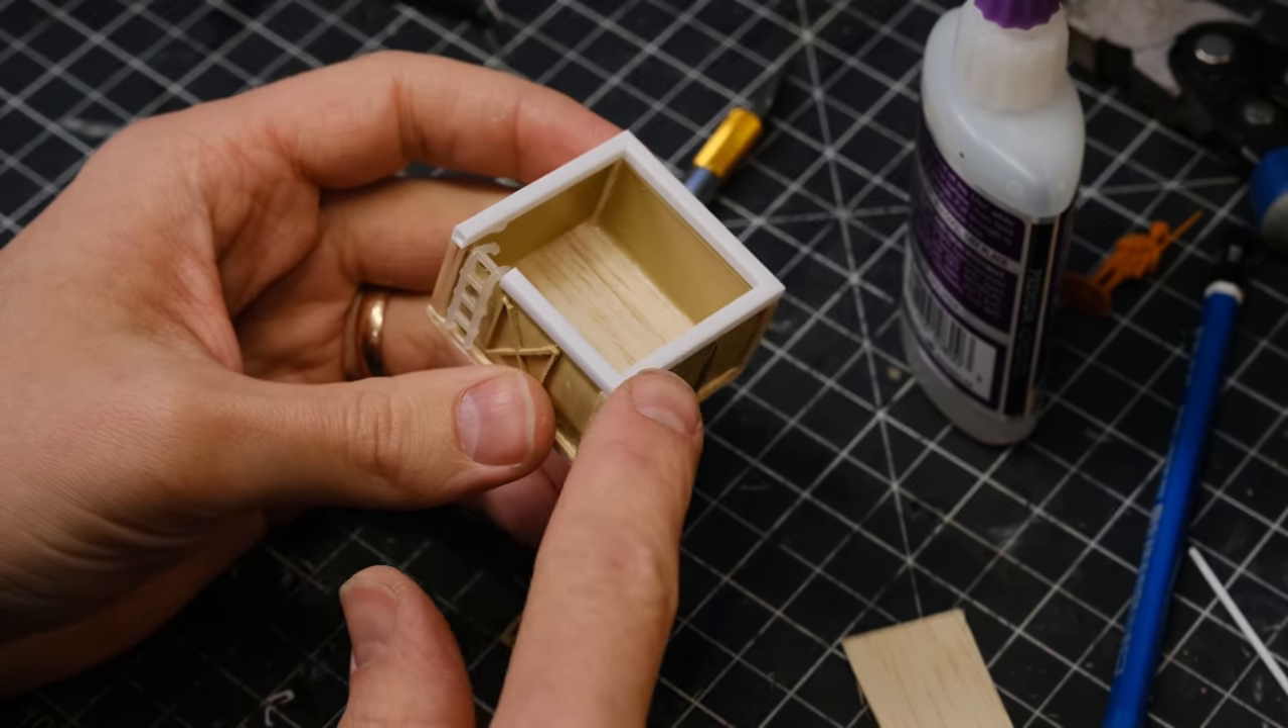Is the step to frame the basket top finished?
Yes.